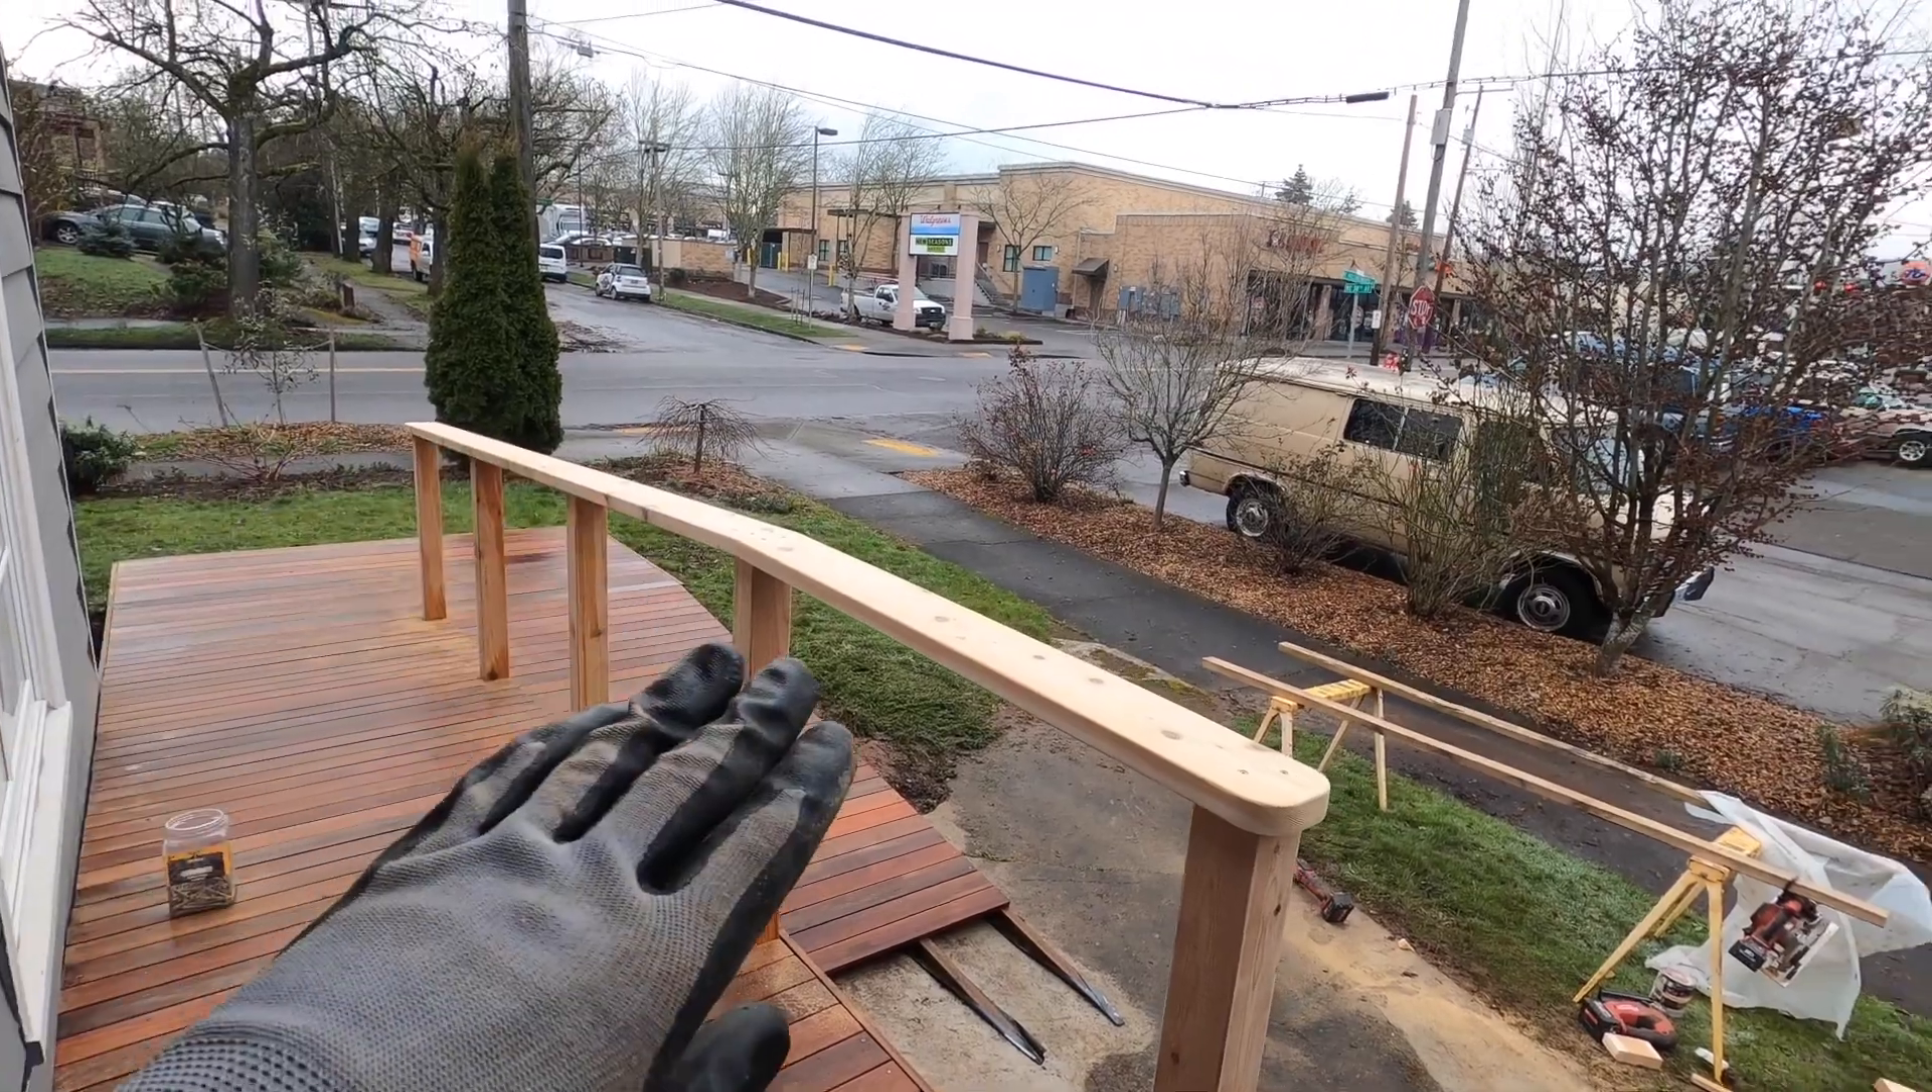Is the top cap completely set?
Yes.